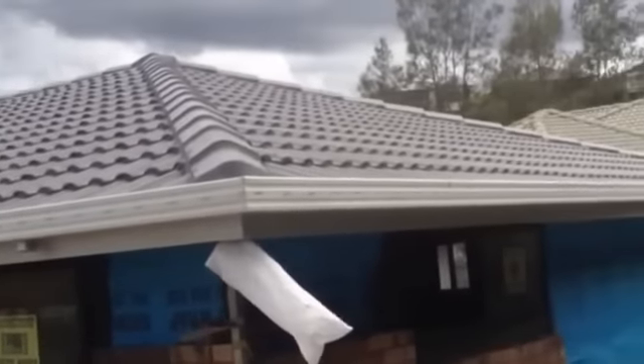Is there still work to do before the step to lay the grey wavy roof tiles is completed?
No.